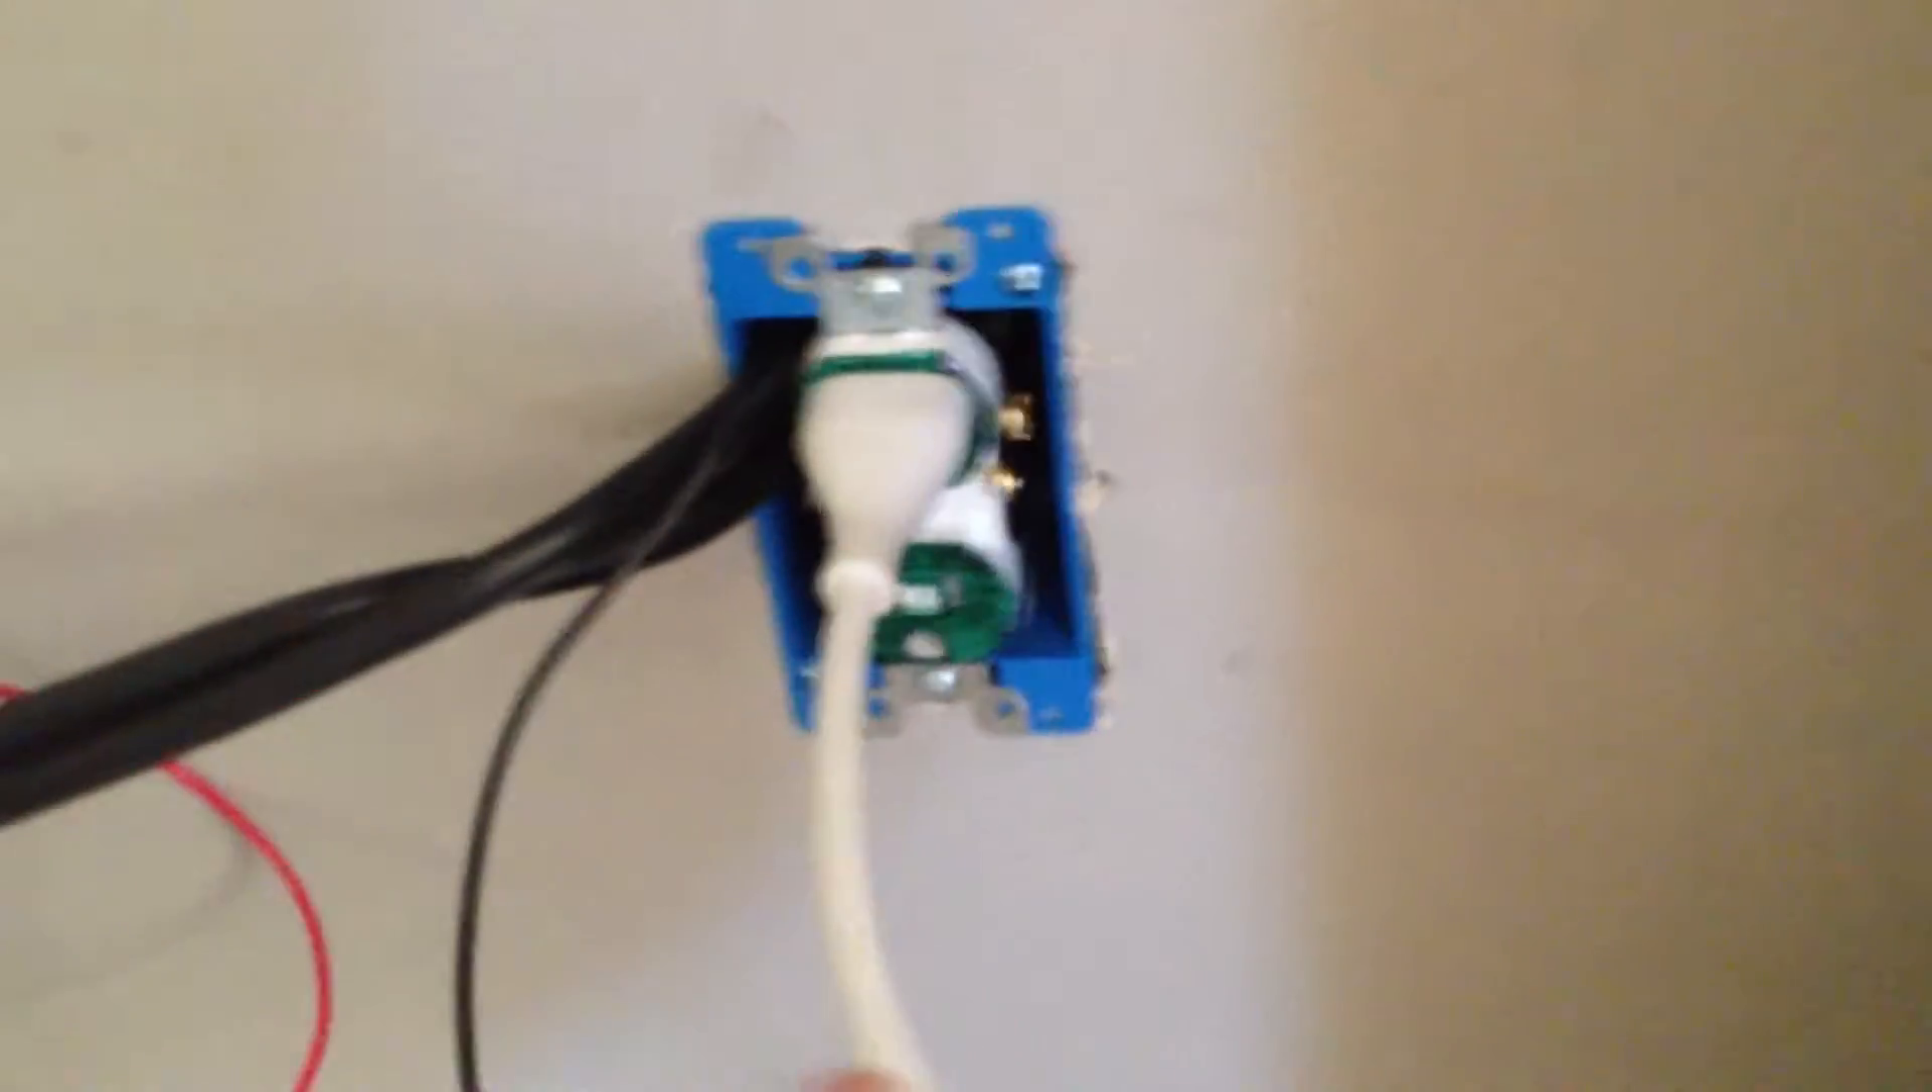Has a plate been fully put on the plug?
No.